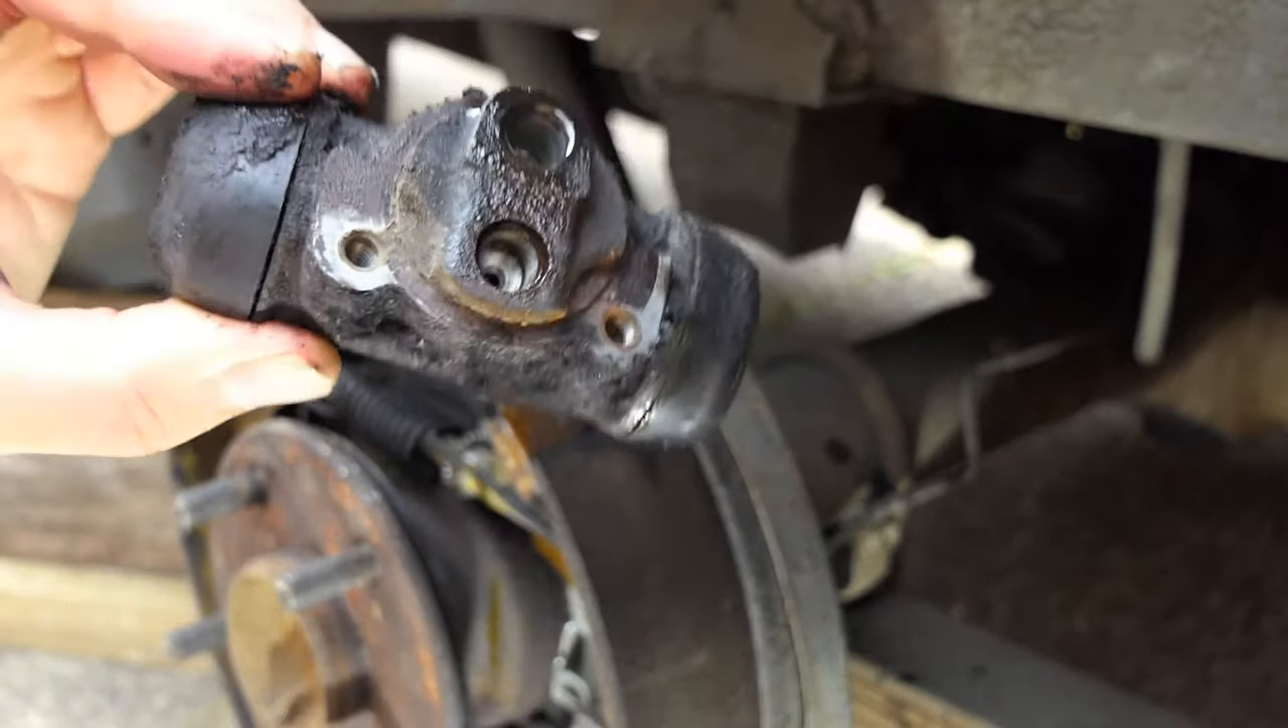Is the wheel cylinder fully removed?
Yes.